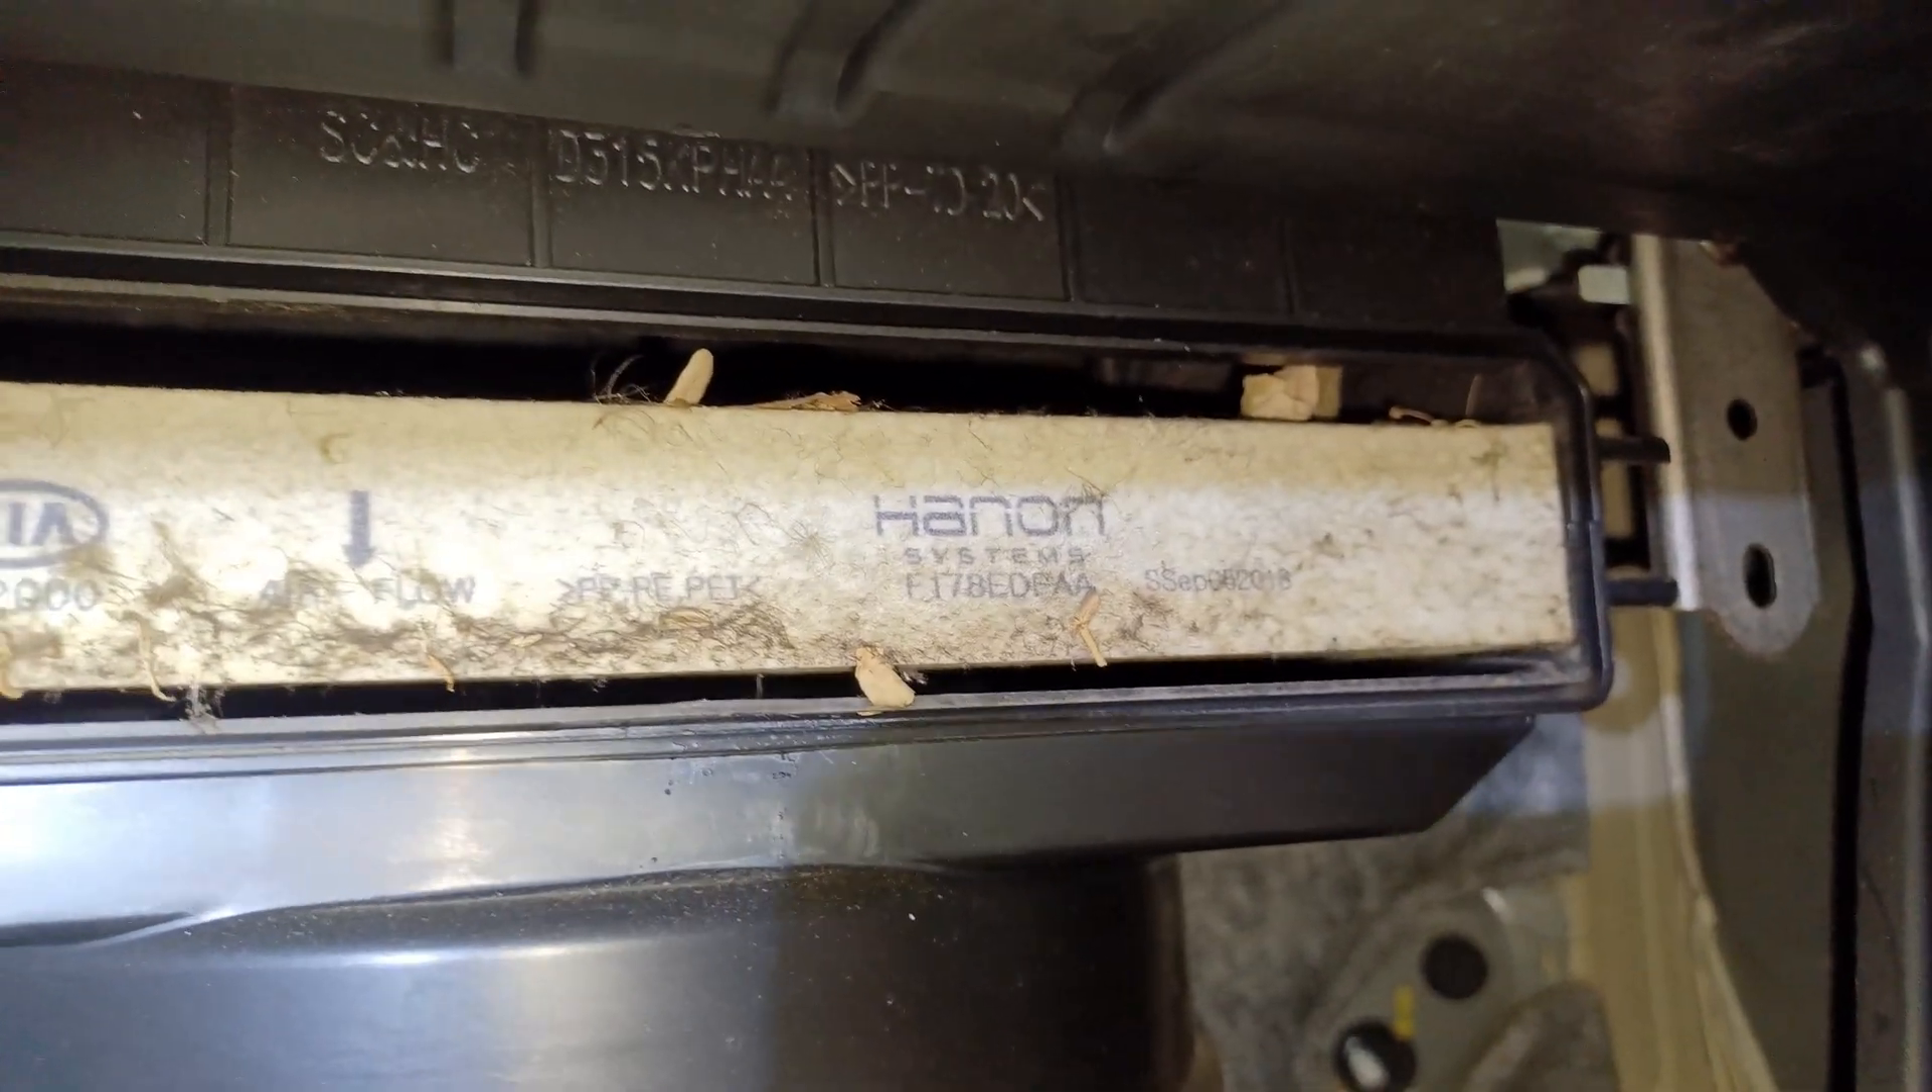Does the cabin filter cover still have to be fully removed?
No.